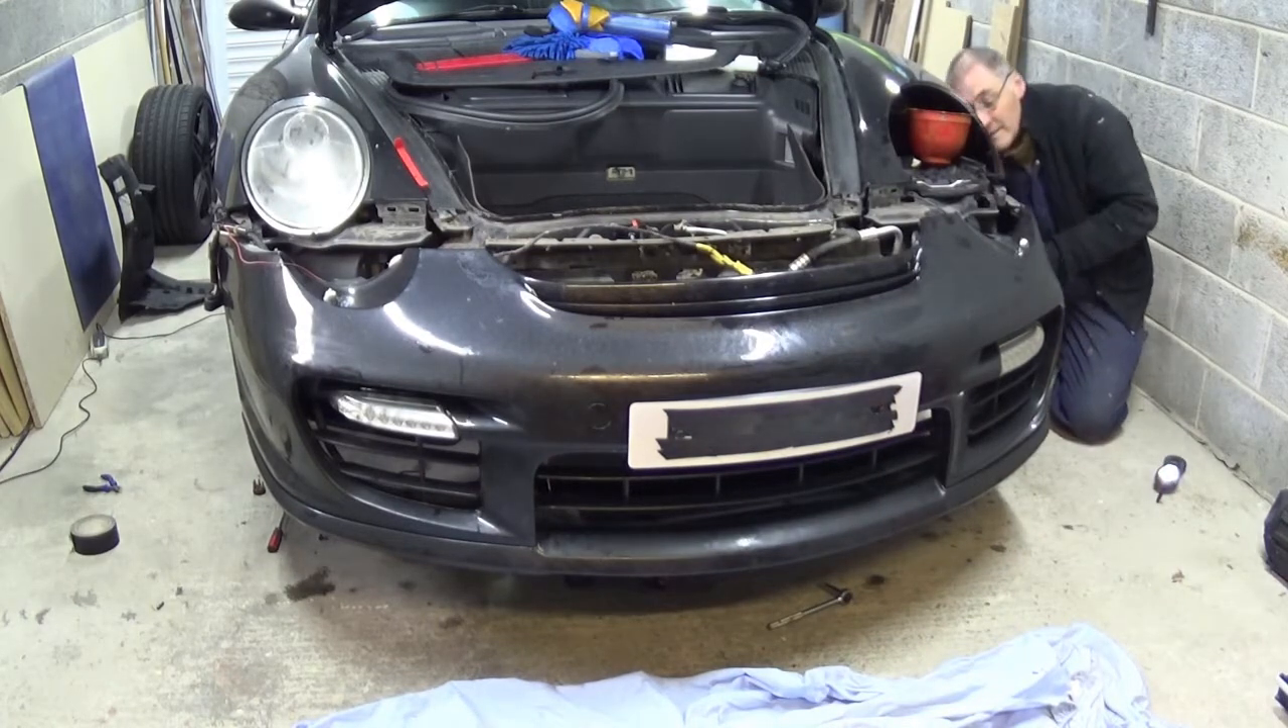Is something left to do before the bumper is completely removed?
Yes.